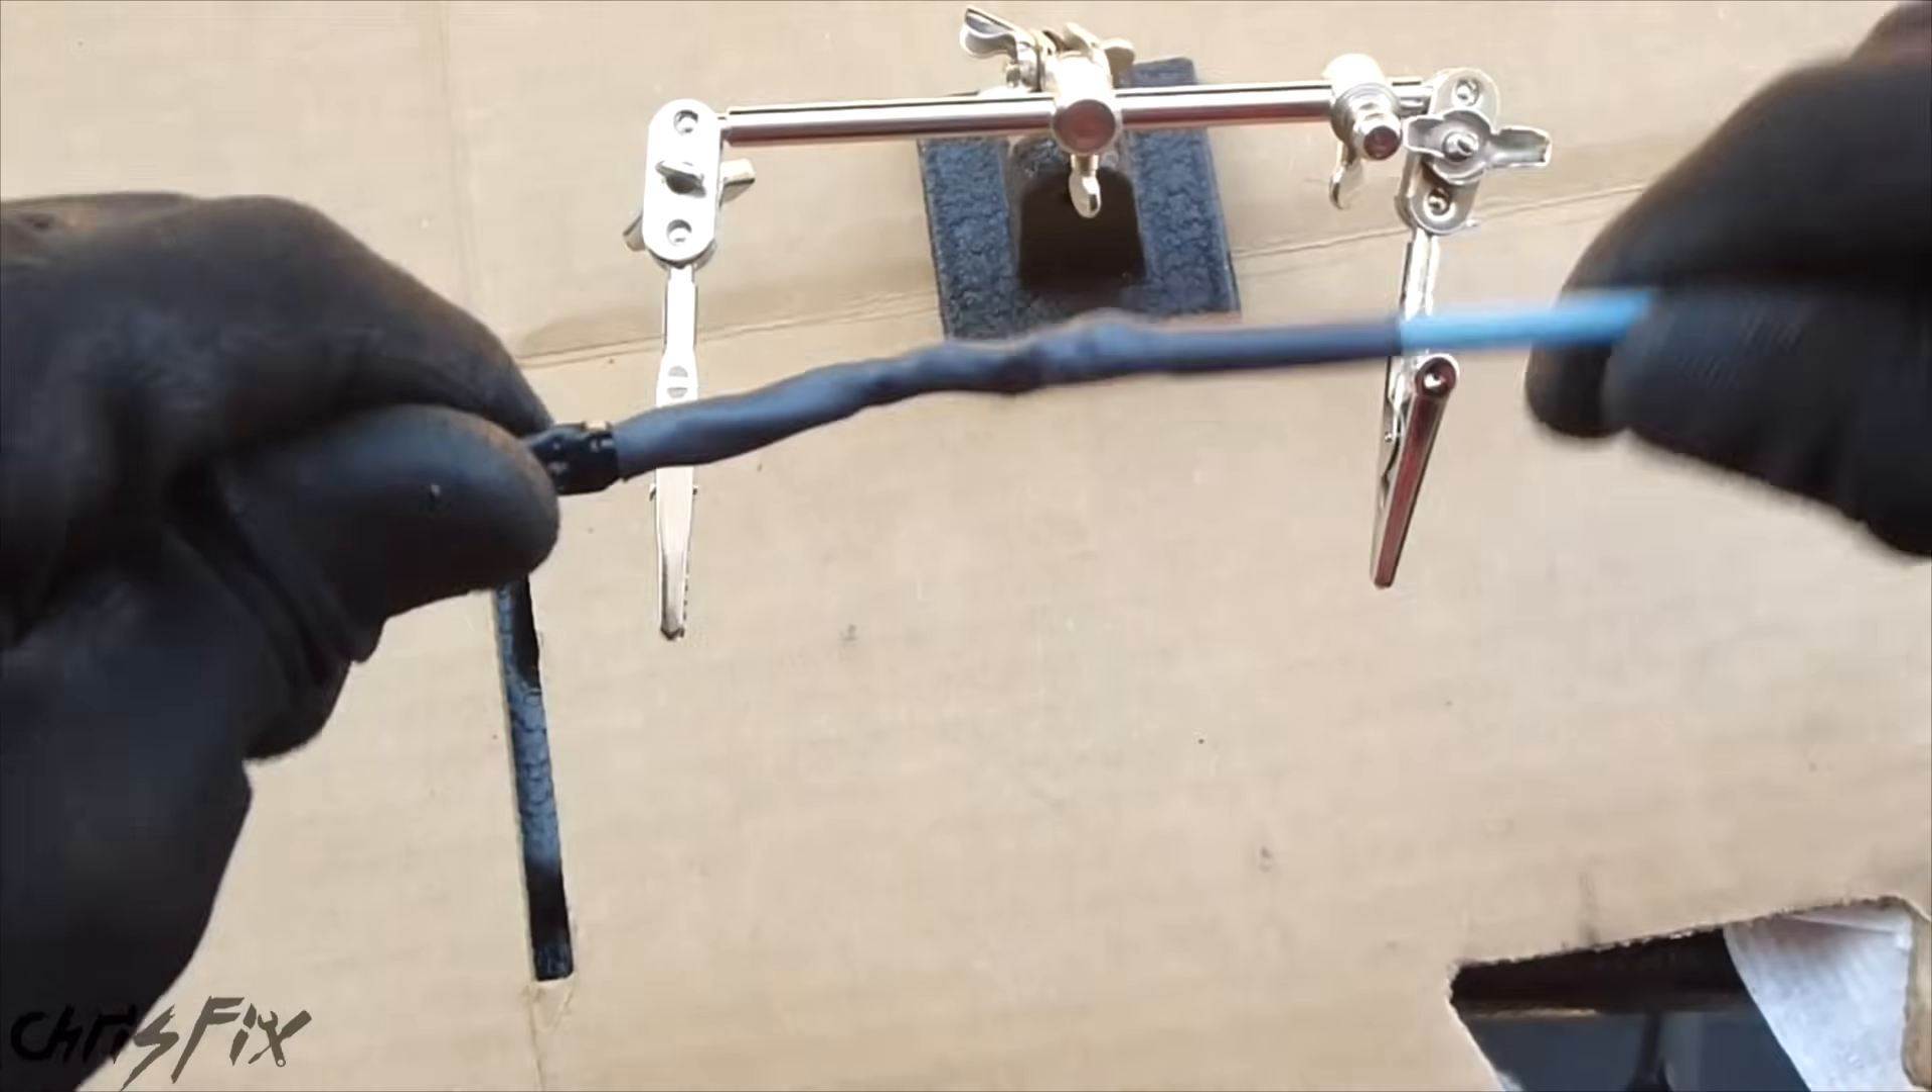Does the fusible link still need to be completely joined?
No.